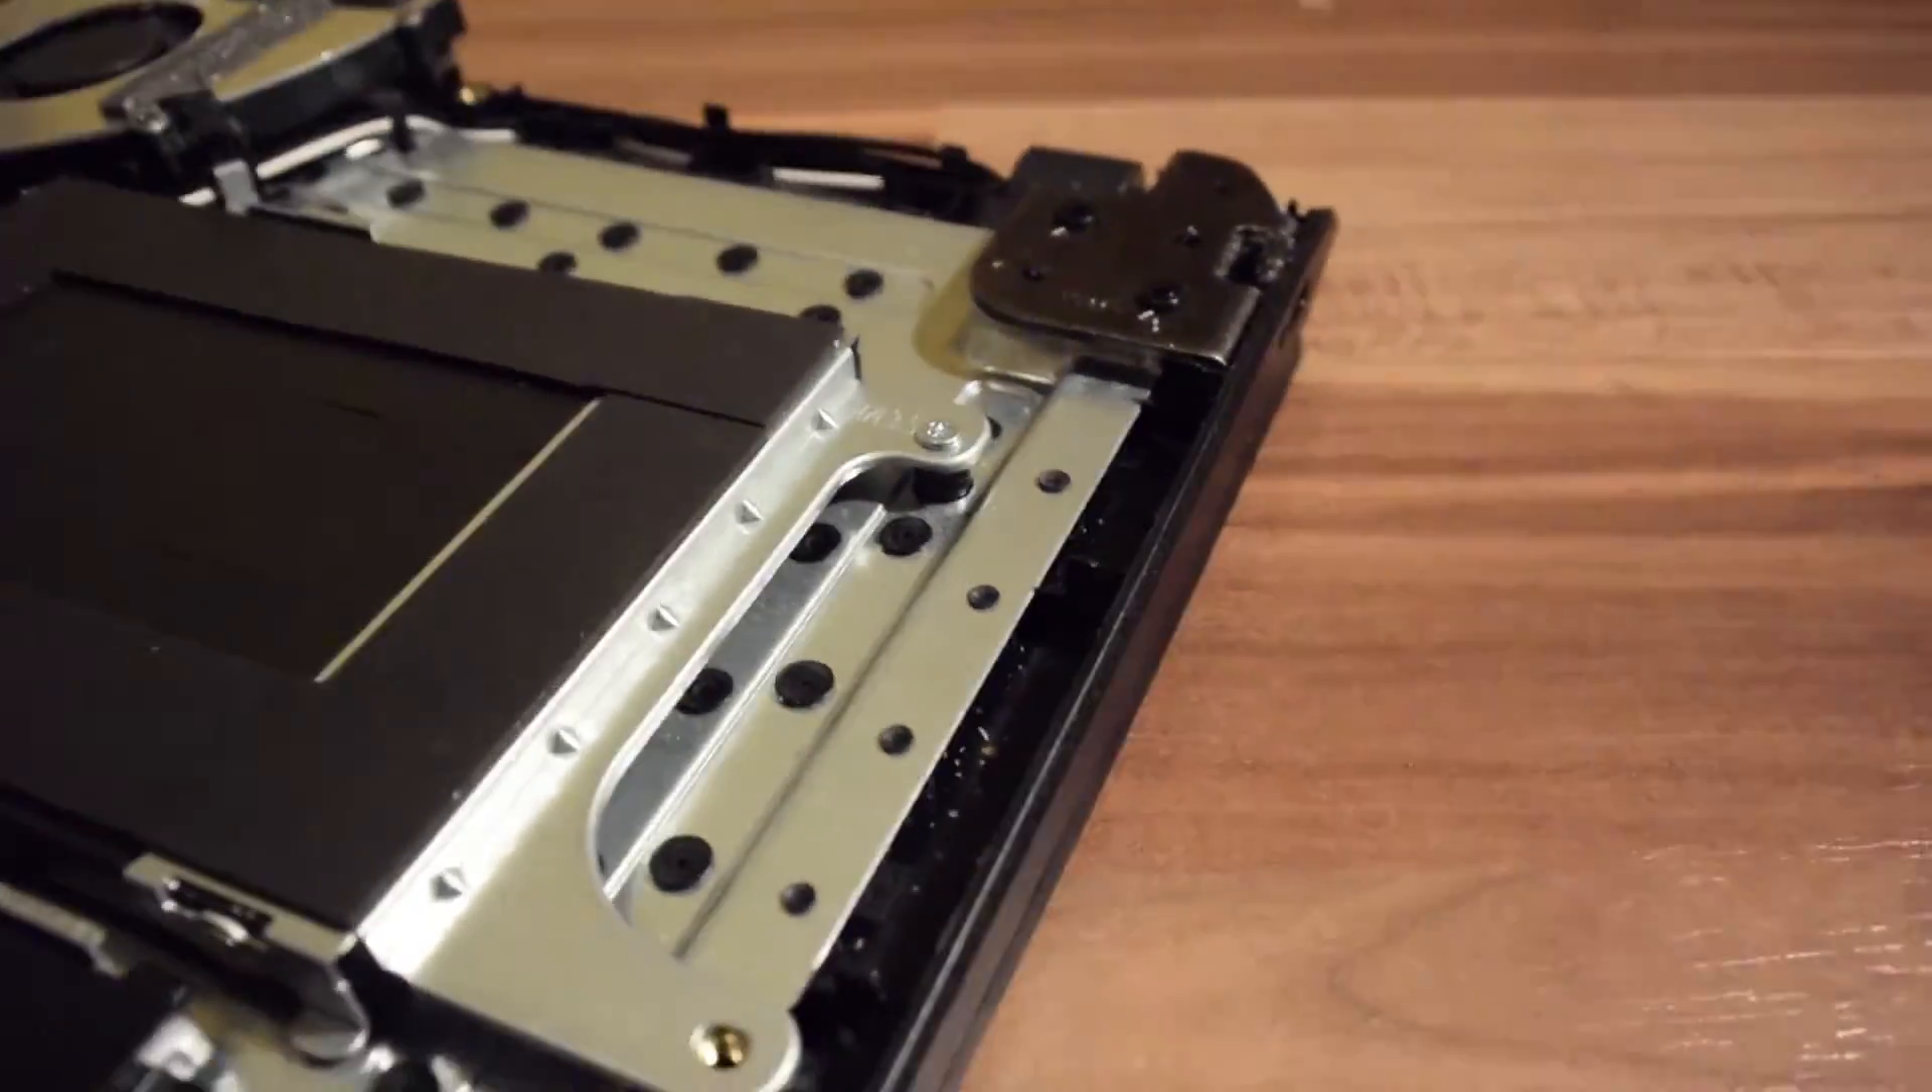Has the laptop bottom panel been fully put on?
No.